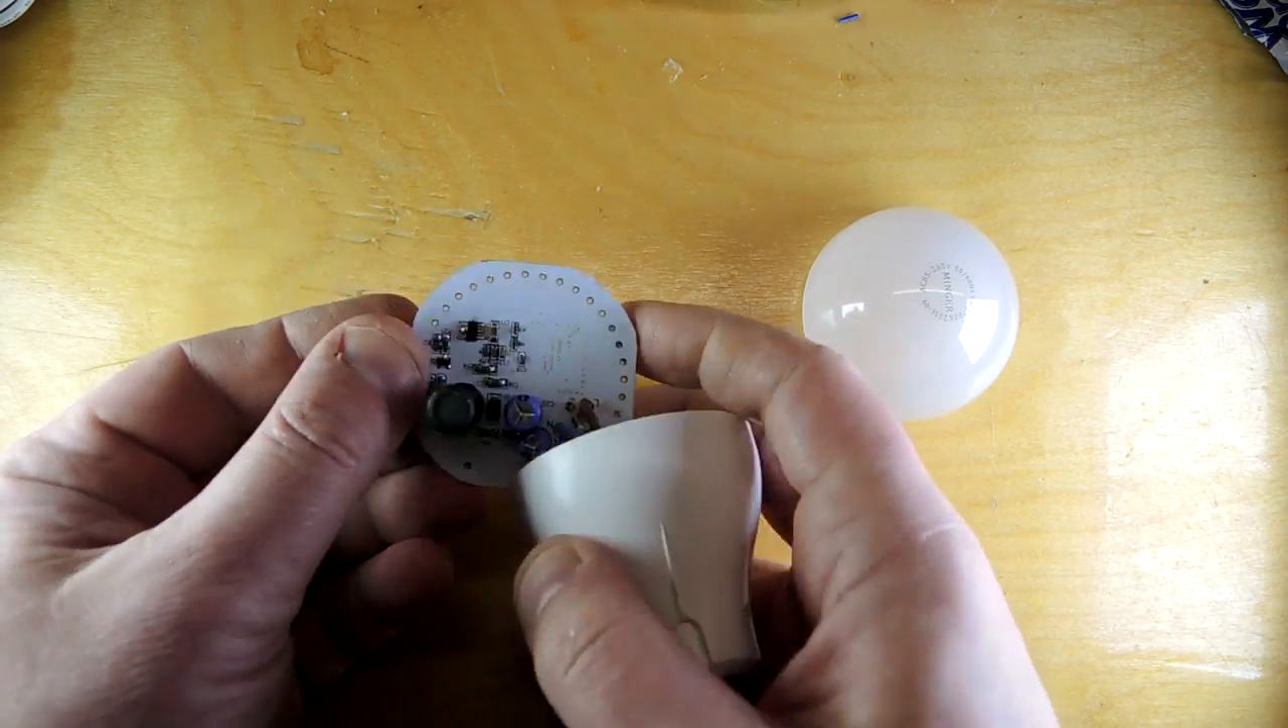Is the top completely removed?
Yes.